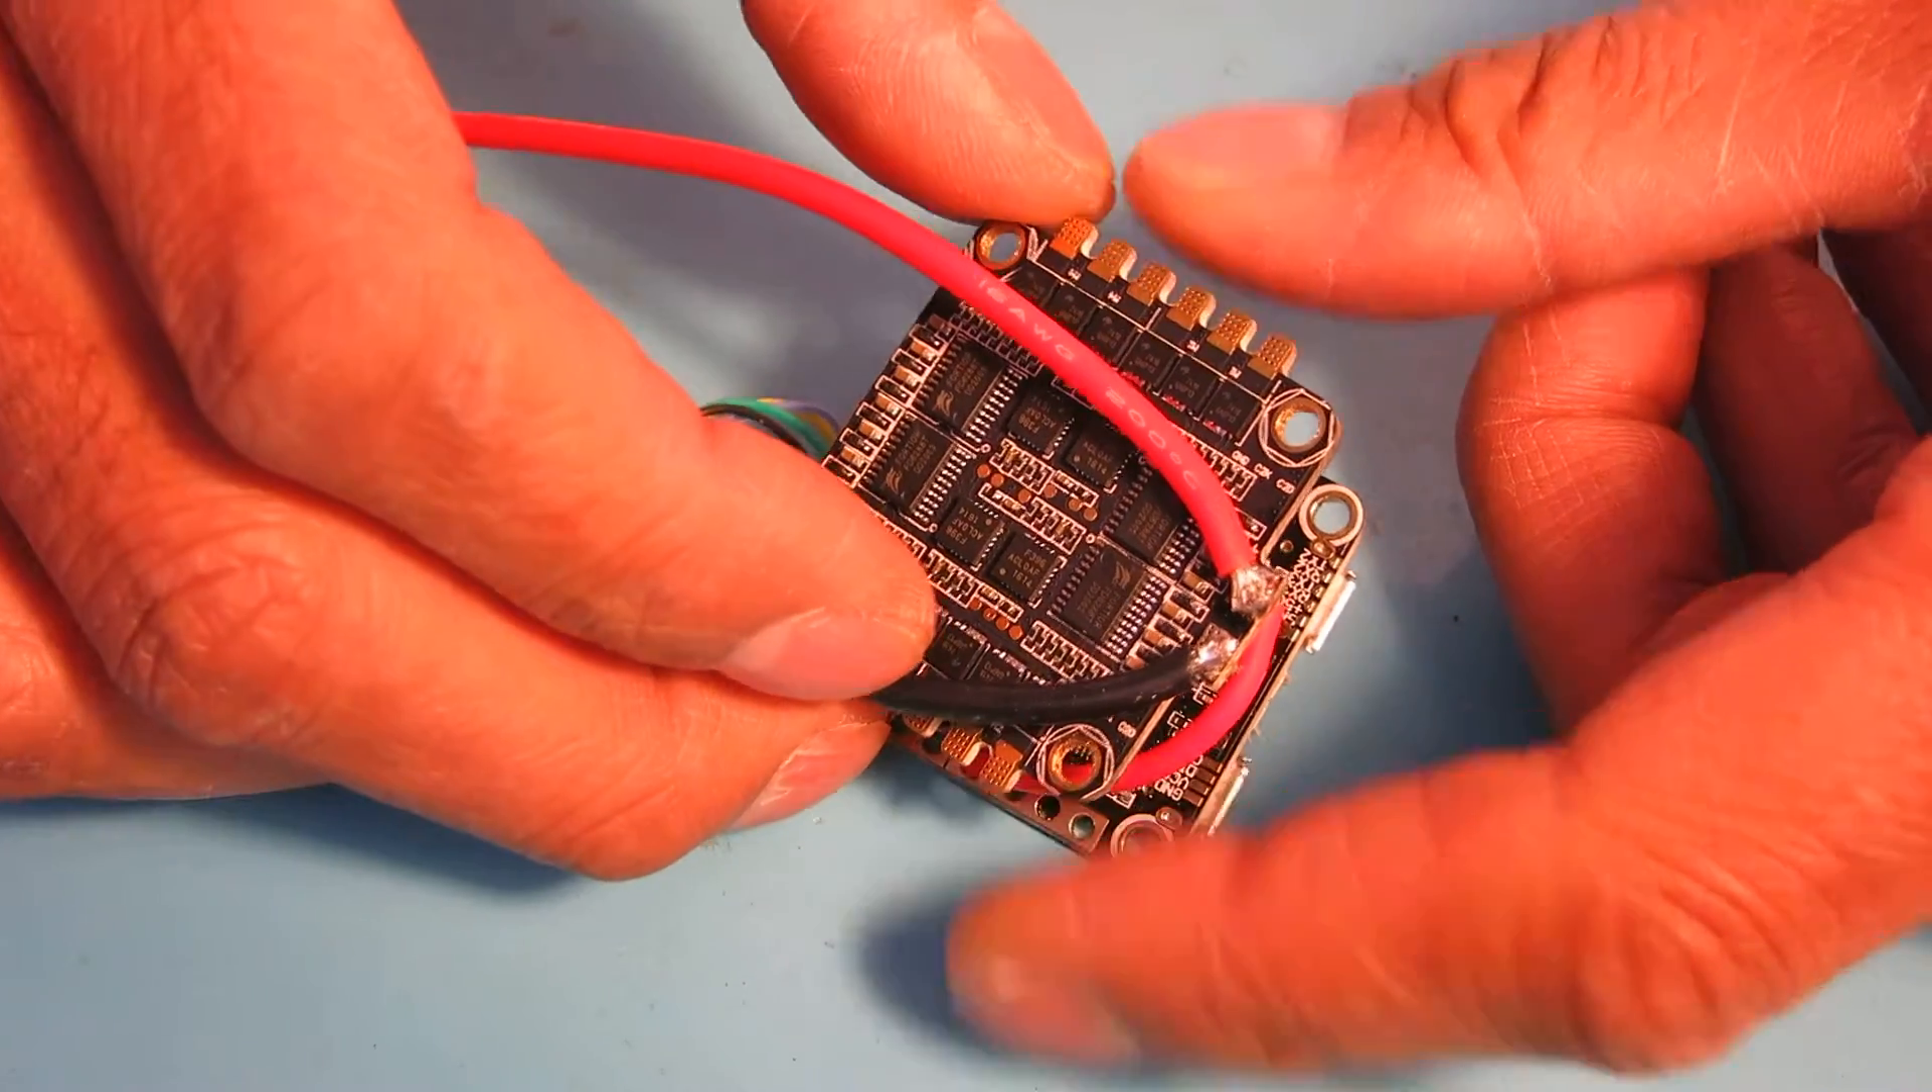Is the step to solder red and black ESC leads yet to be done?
No.